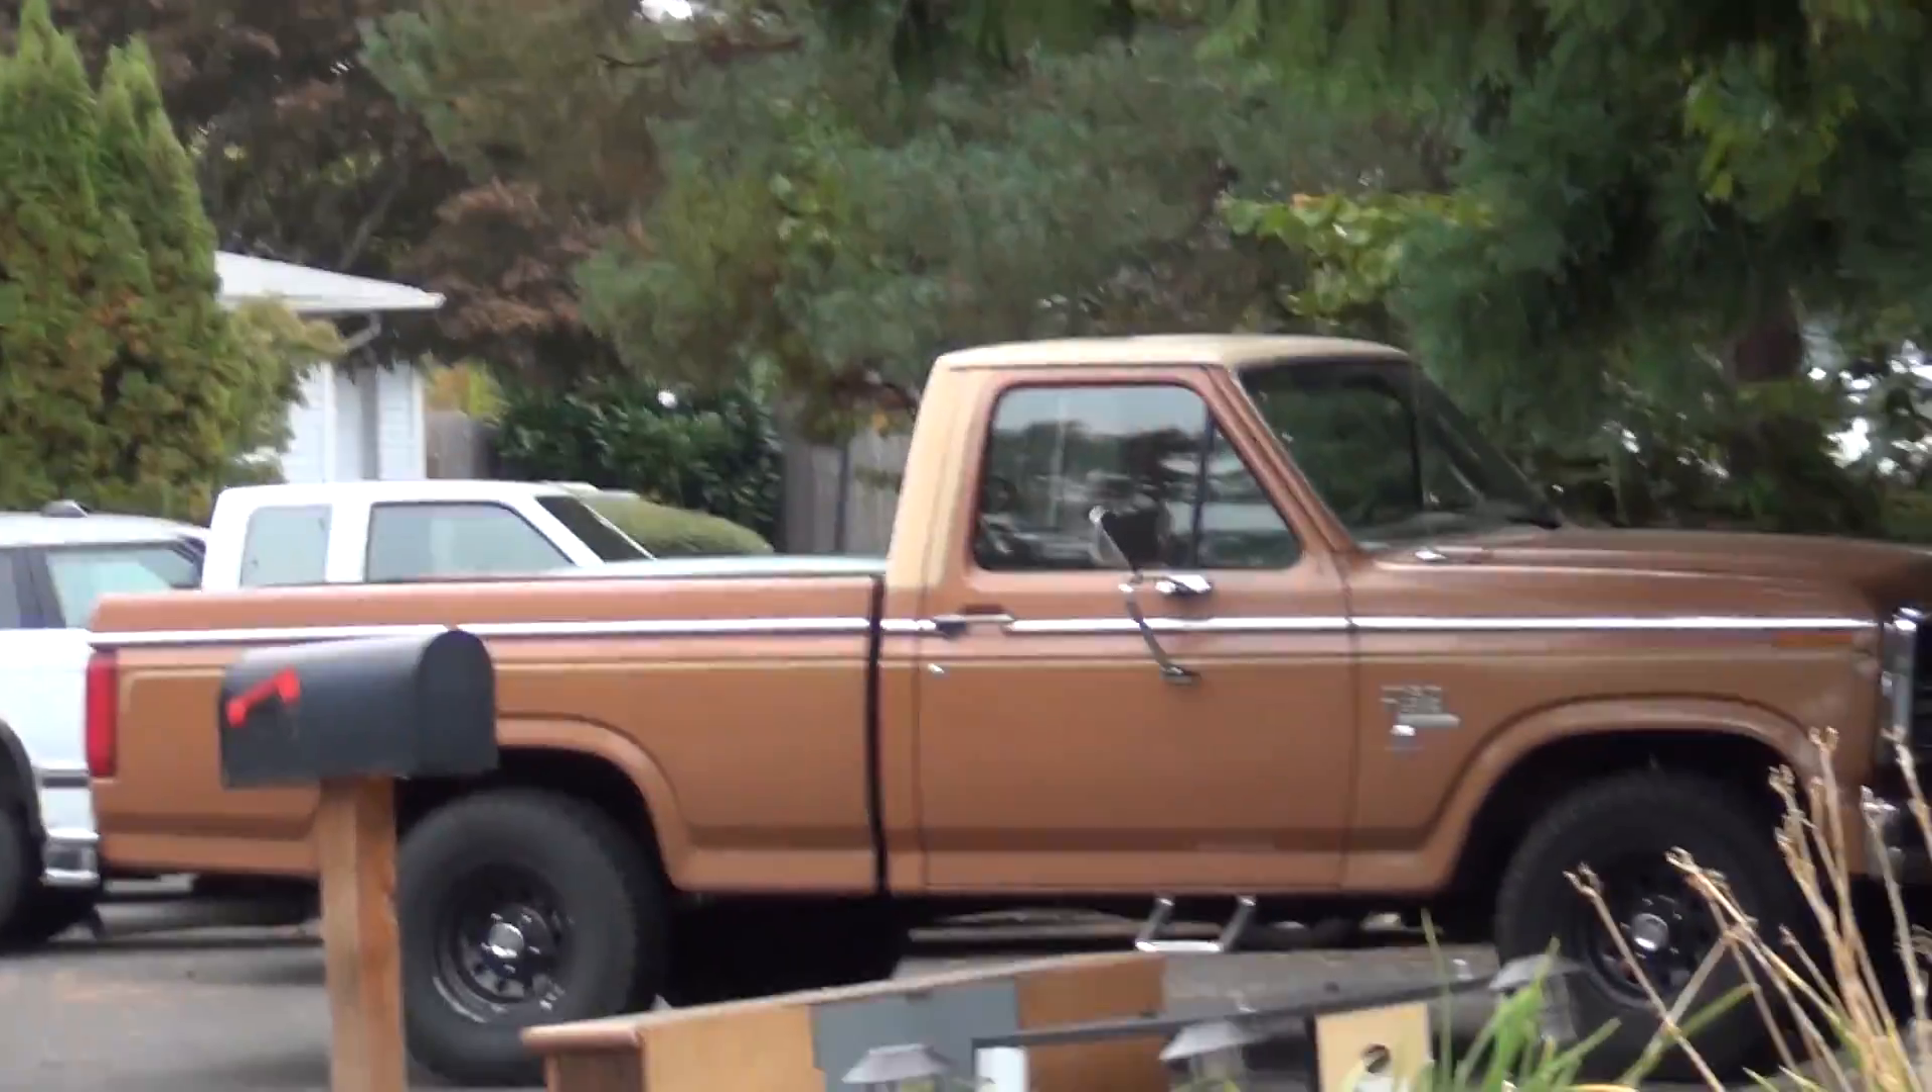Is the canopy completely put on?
No.